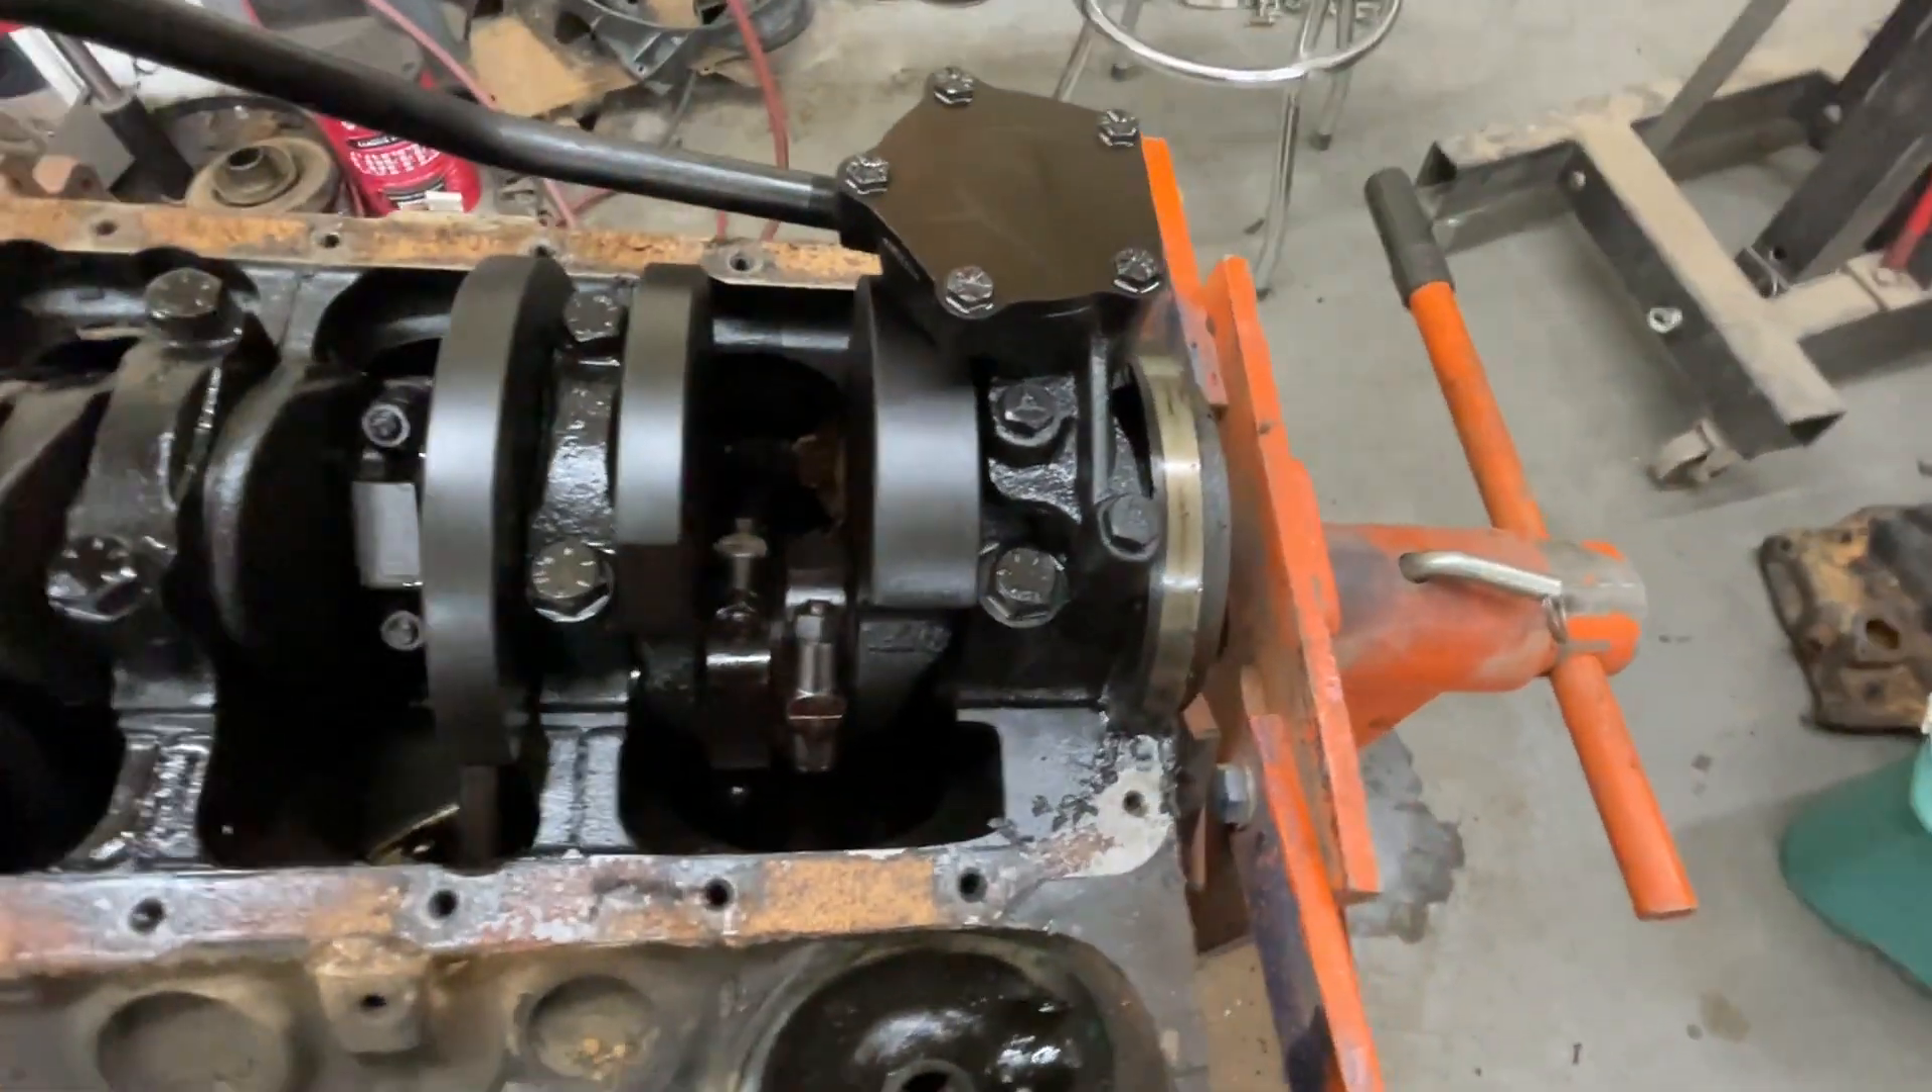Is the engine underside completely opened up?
Yes.